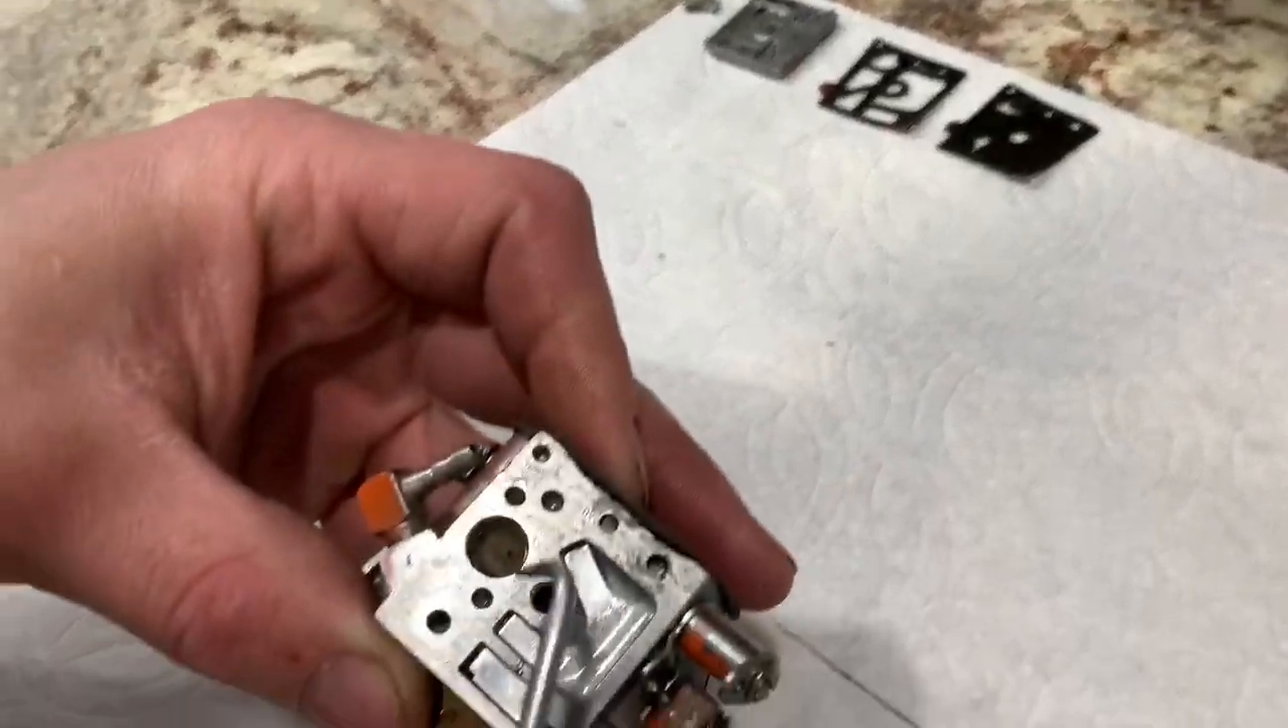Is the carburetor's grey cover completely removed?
Yes.